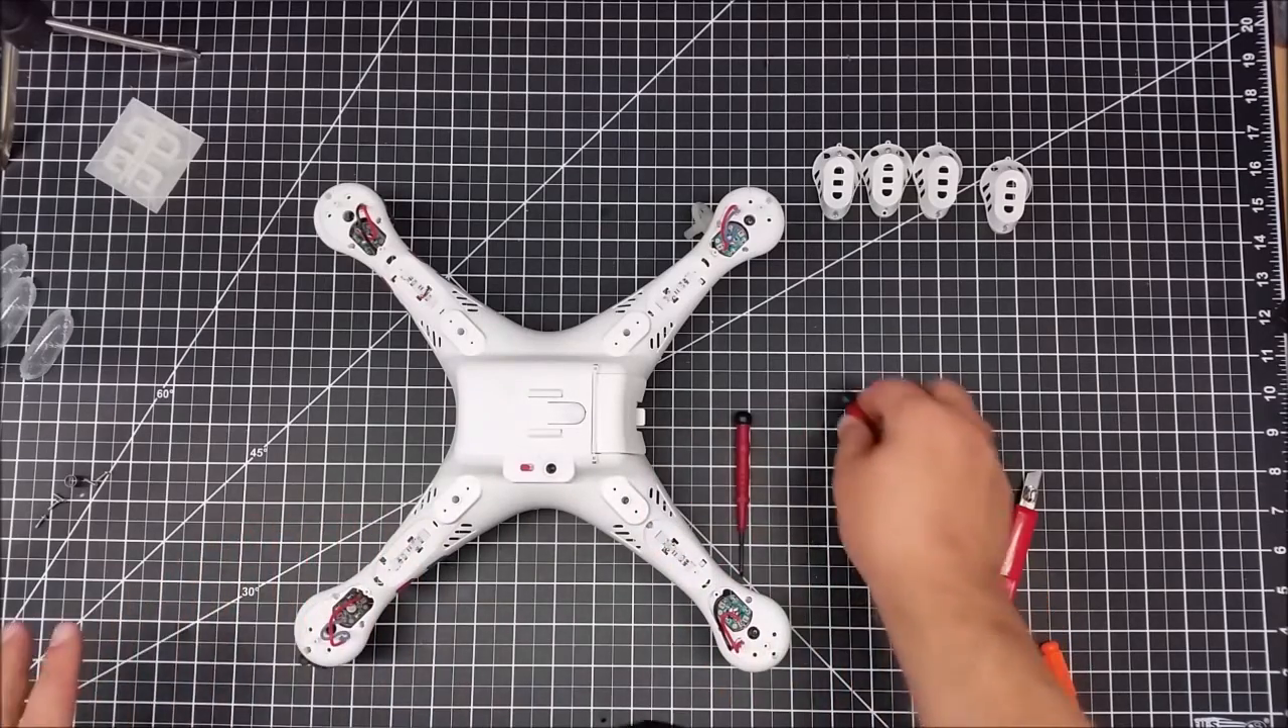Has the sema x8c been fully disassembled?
No.